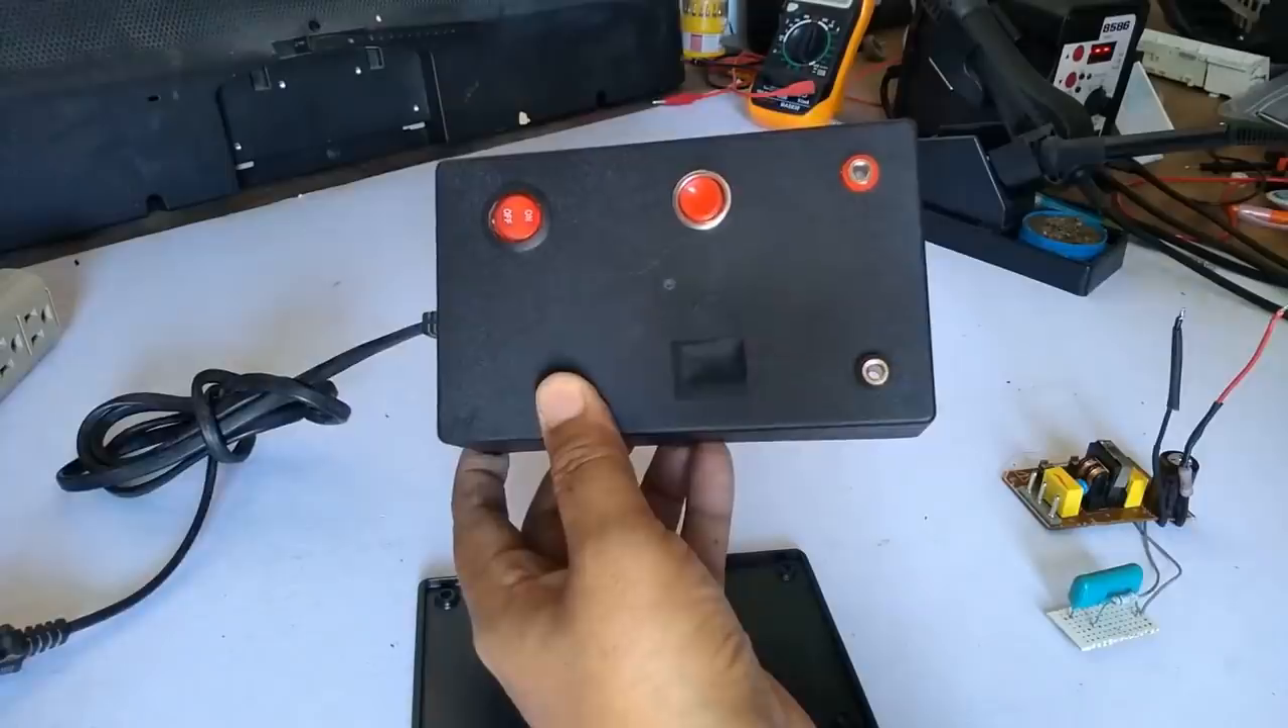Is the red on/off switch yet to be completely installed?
No.